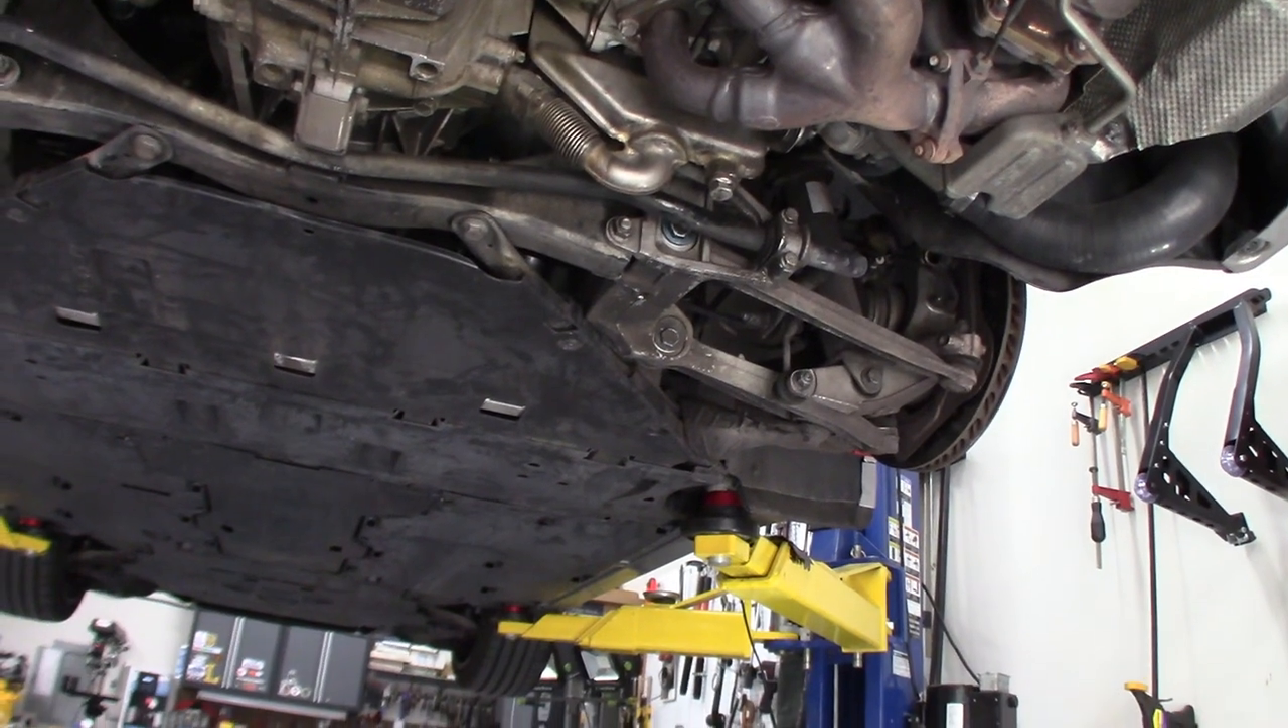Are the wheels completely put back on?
No.